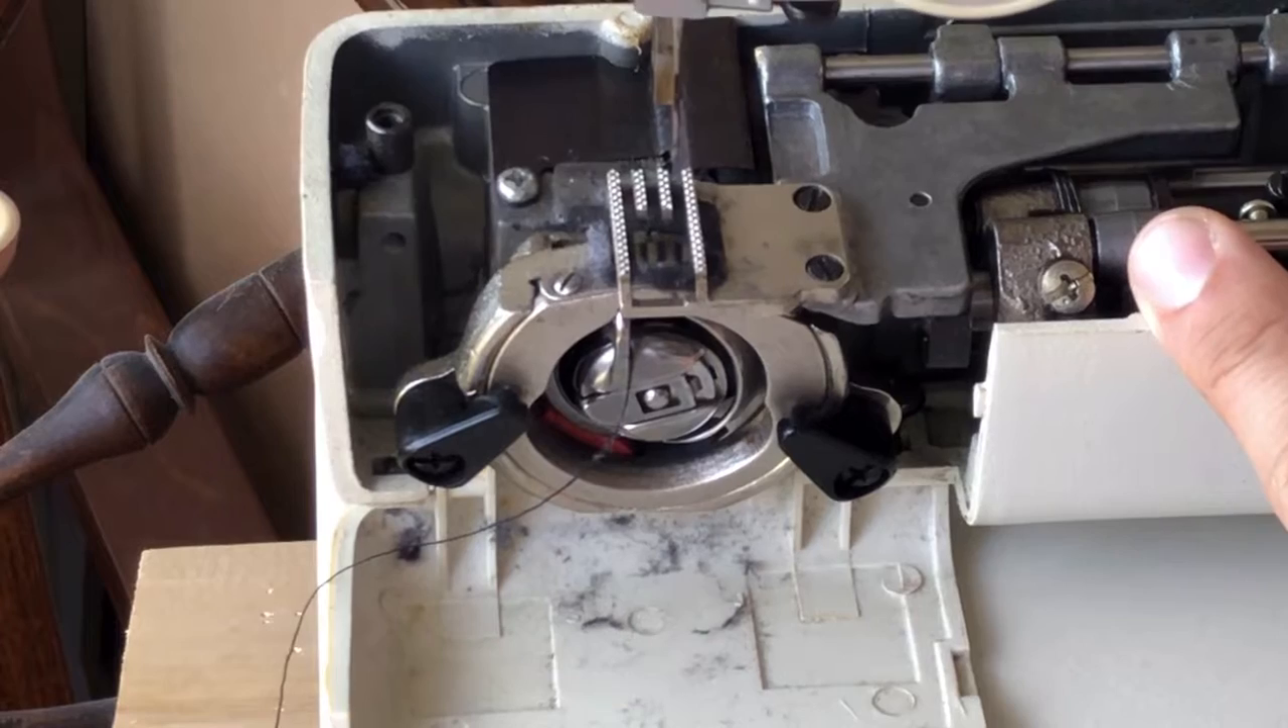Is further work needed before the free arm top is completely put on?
Yes.